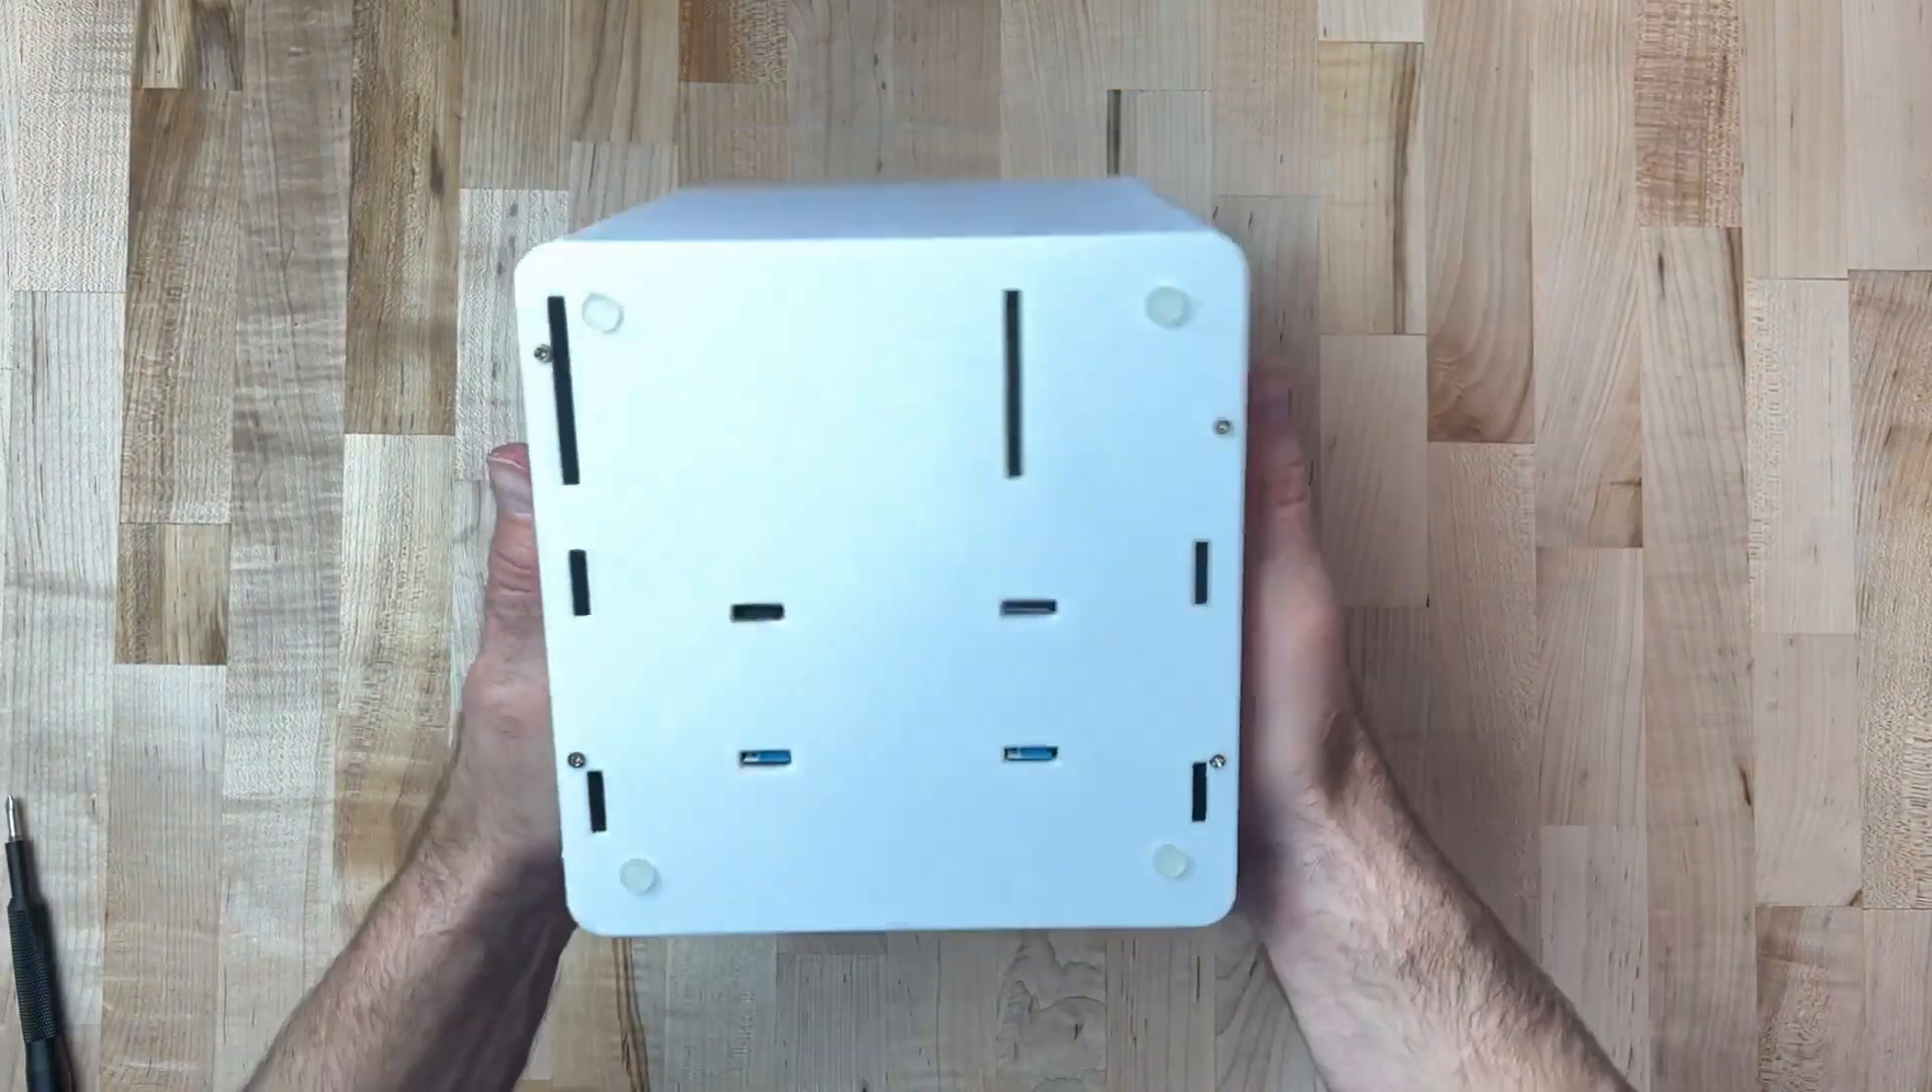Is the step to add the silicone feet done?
Yes.